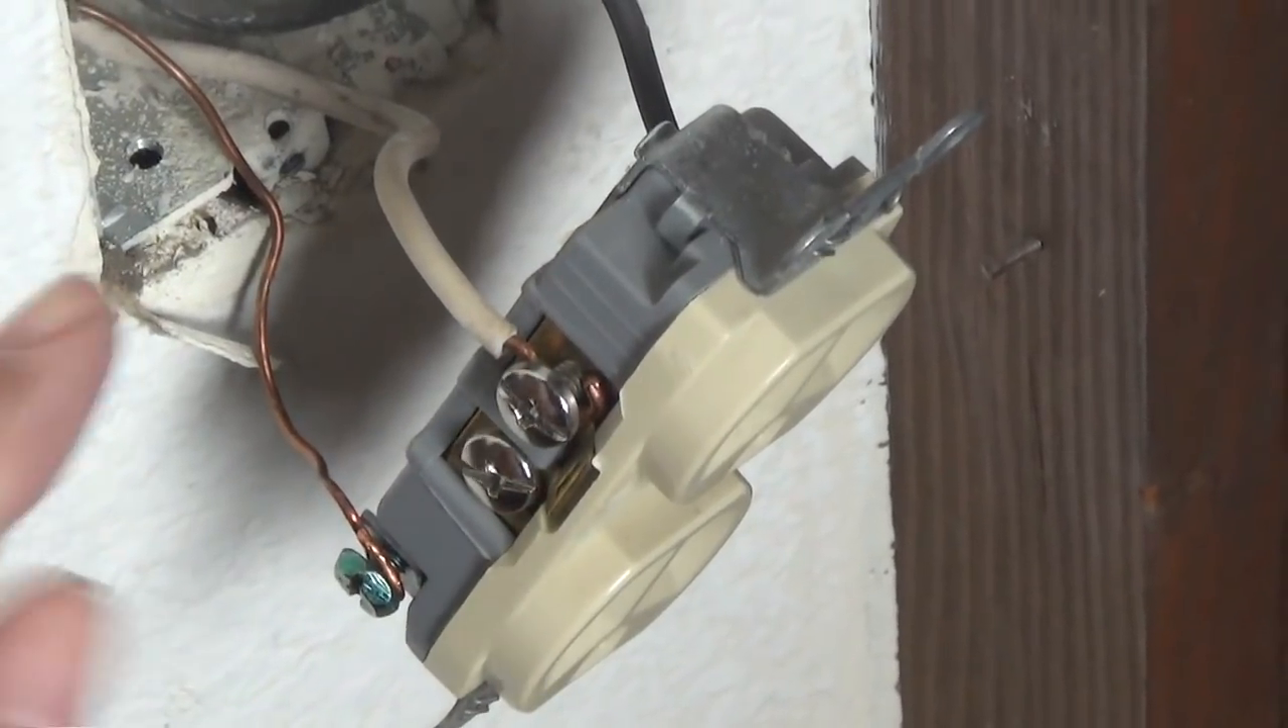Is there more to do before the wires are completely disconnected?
Yes.